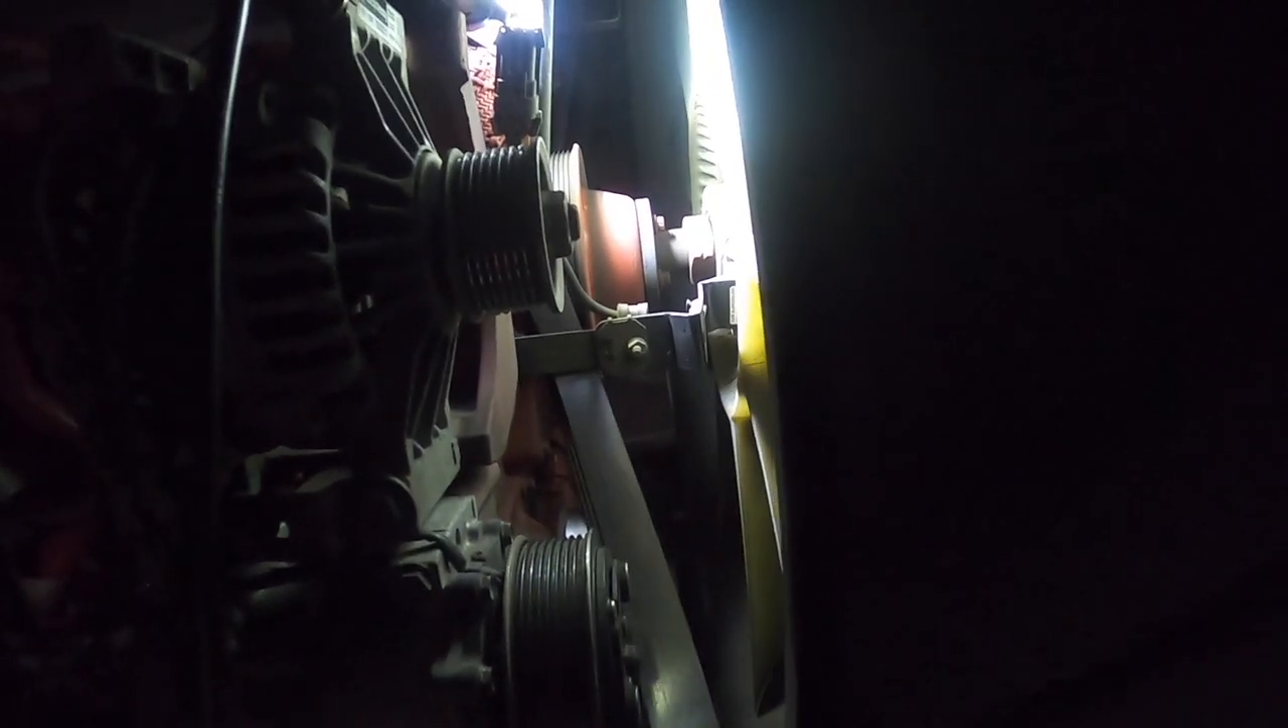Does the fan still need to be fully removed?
Yes.